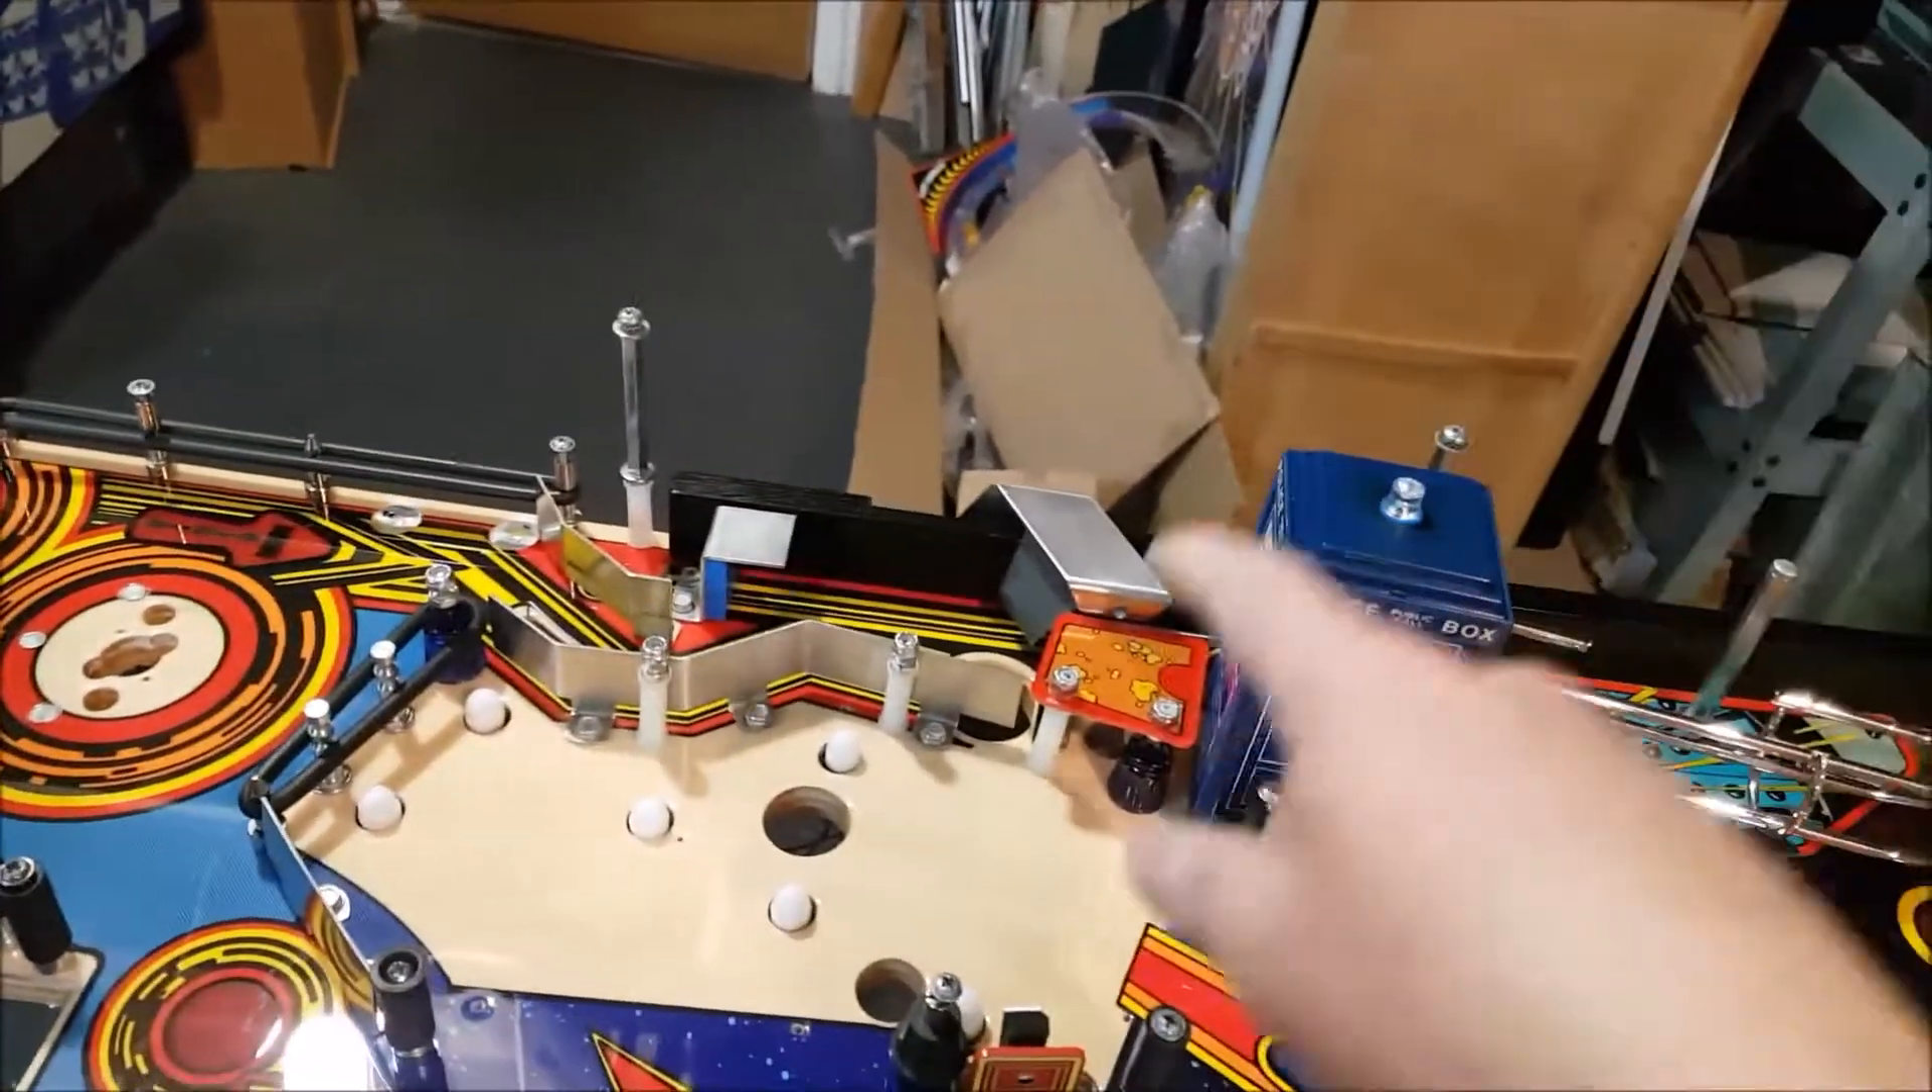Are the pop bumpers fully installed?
No.